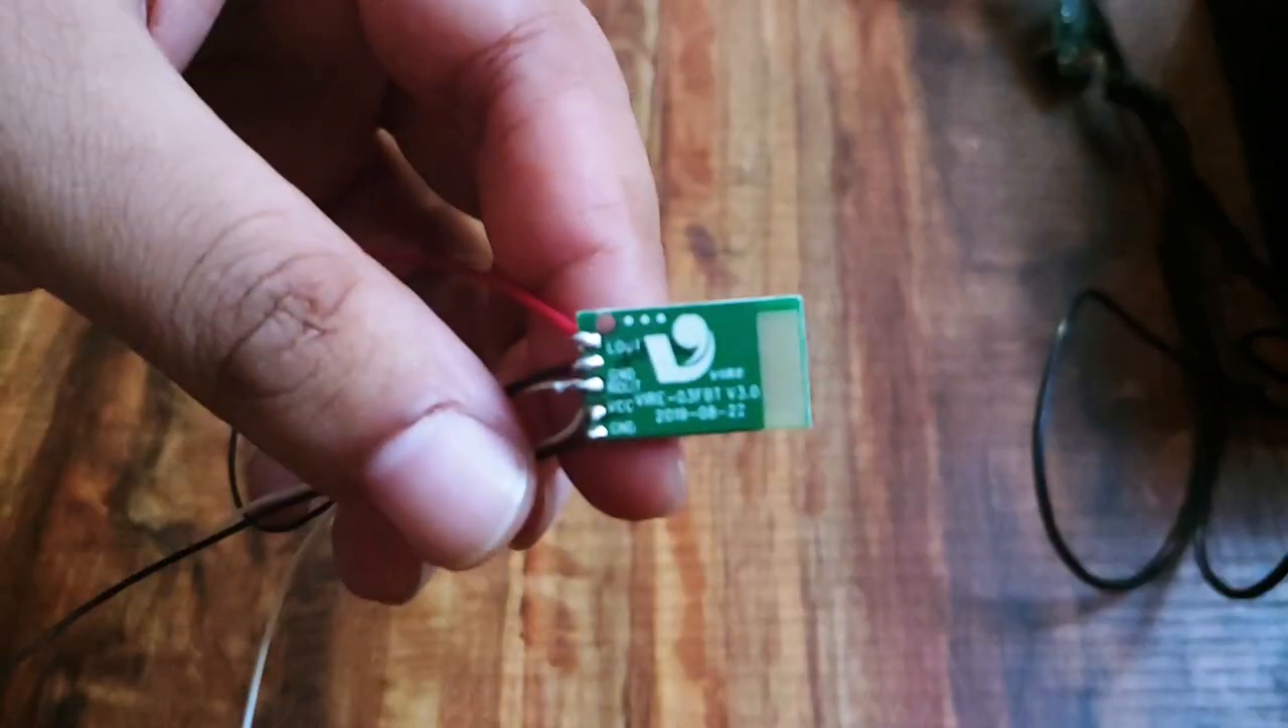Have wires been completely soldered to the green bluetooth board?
Yes.